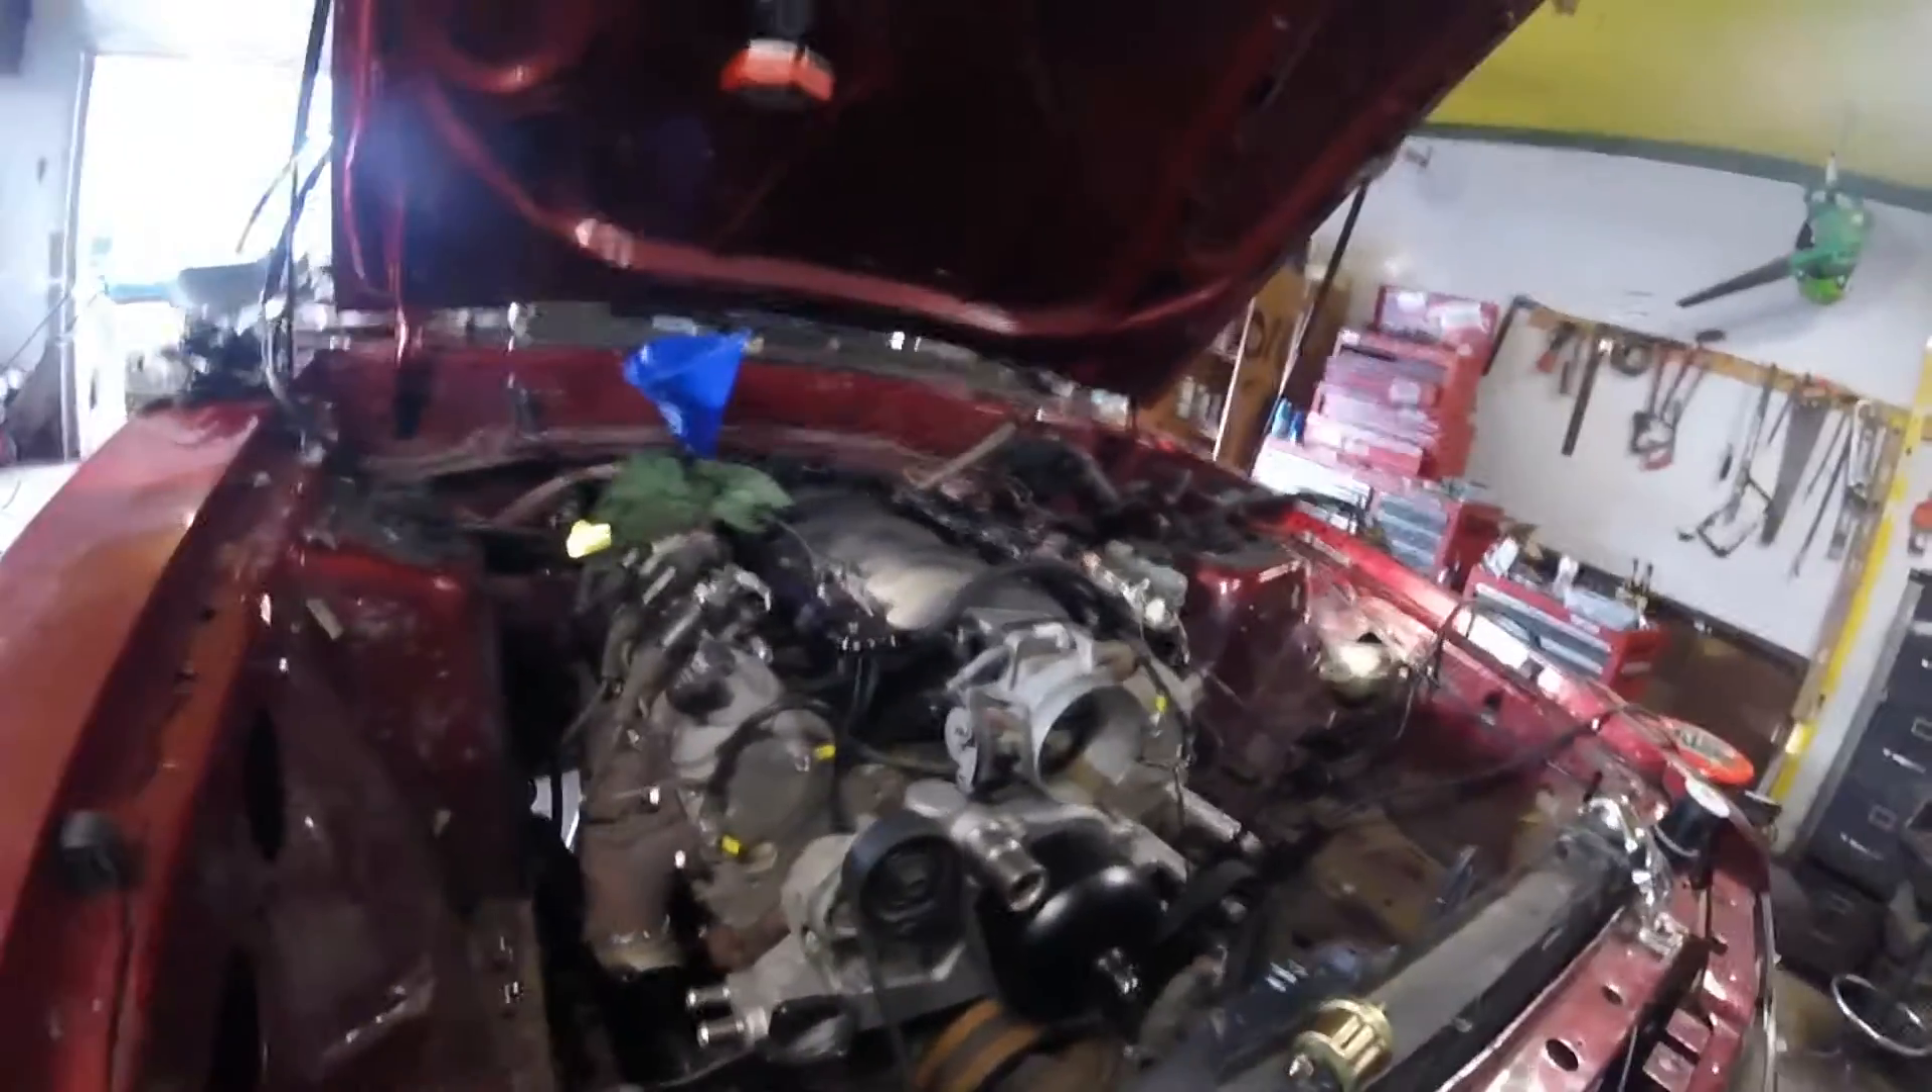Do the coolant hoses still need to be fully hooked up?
Yes.